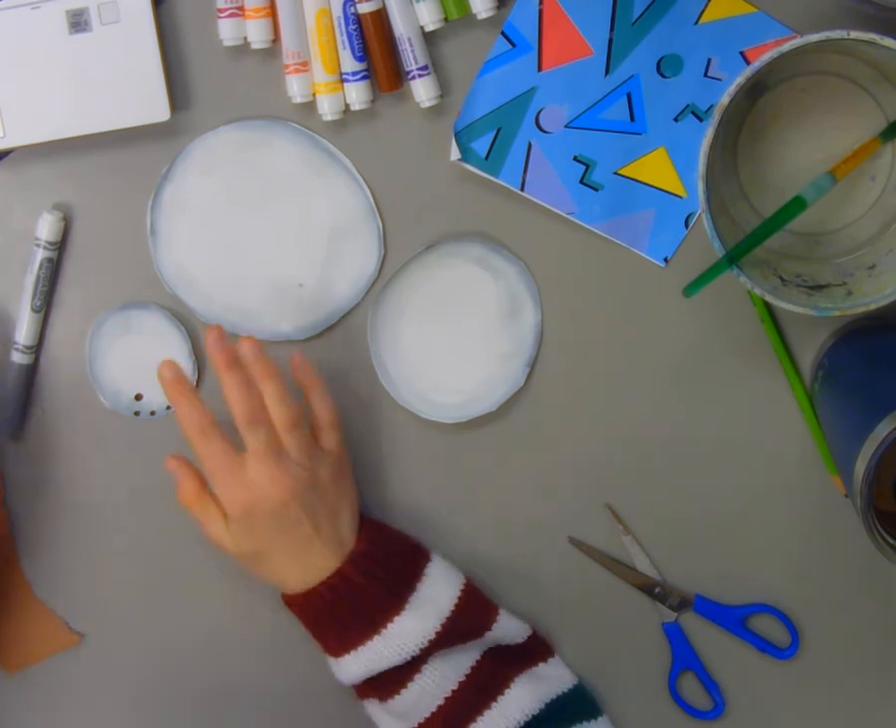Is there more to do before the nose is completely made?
Yes.